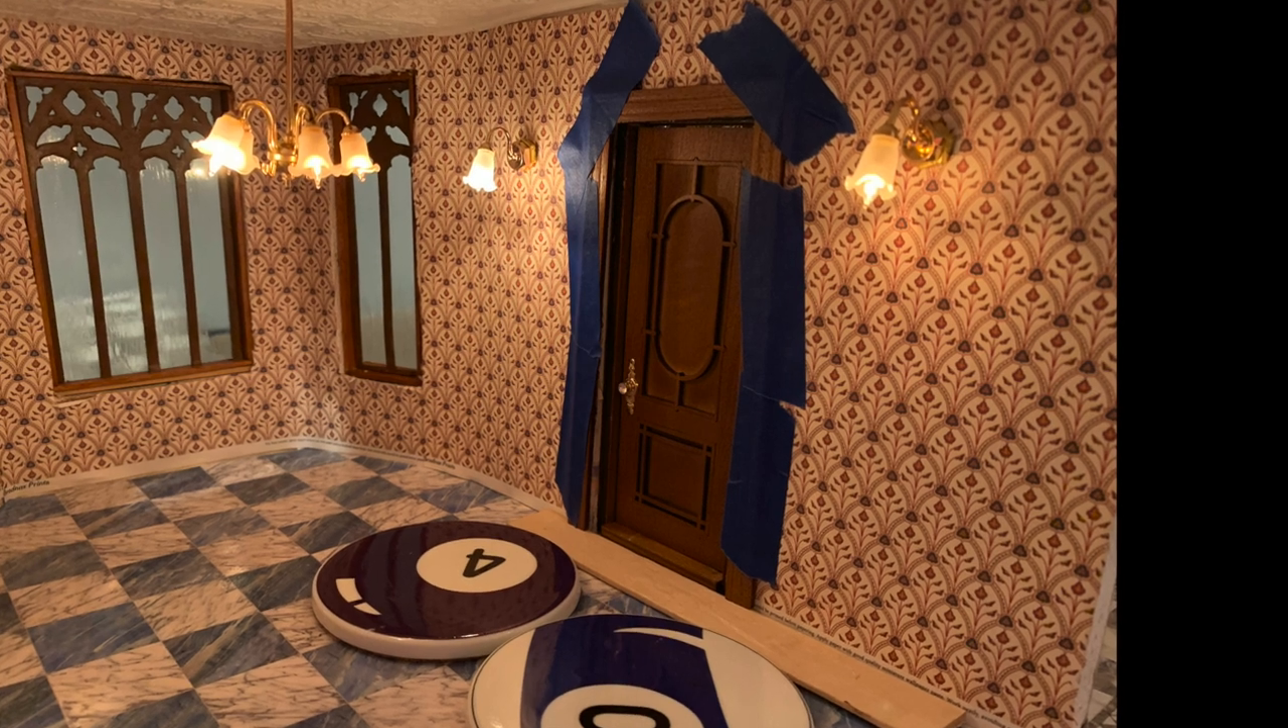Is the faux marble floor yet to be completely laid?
No.